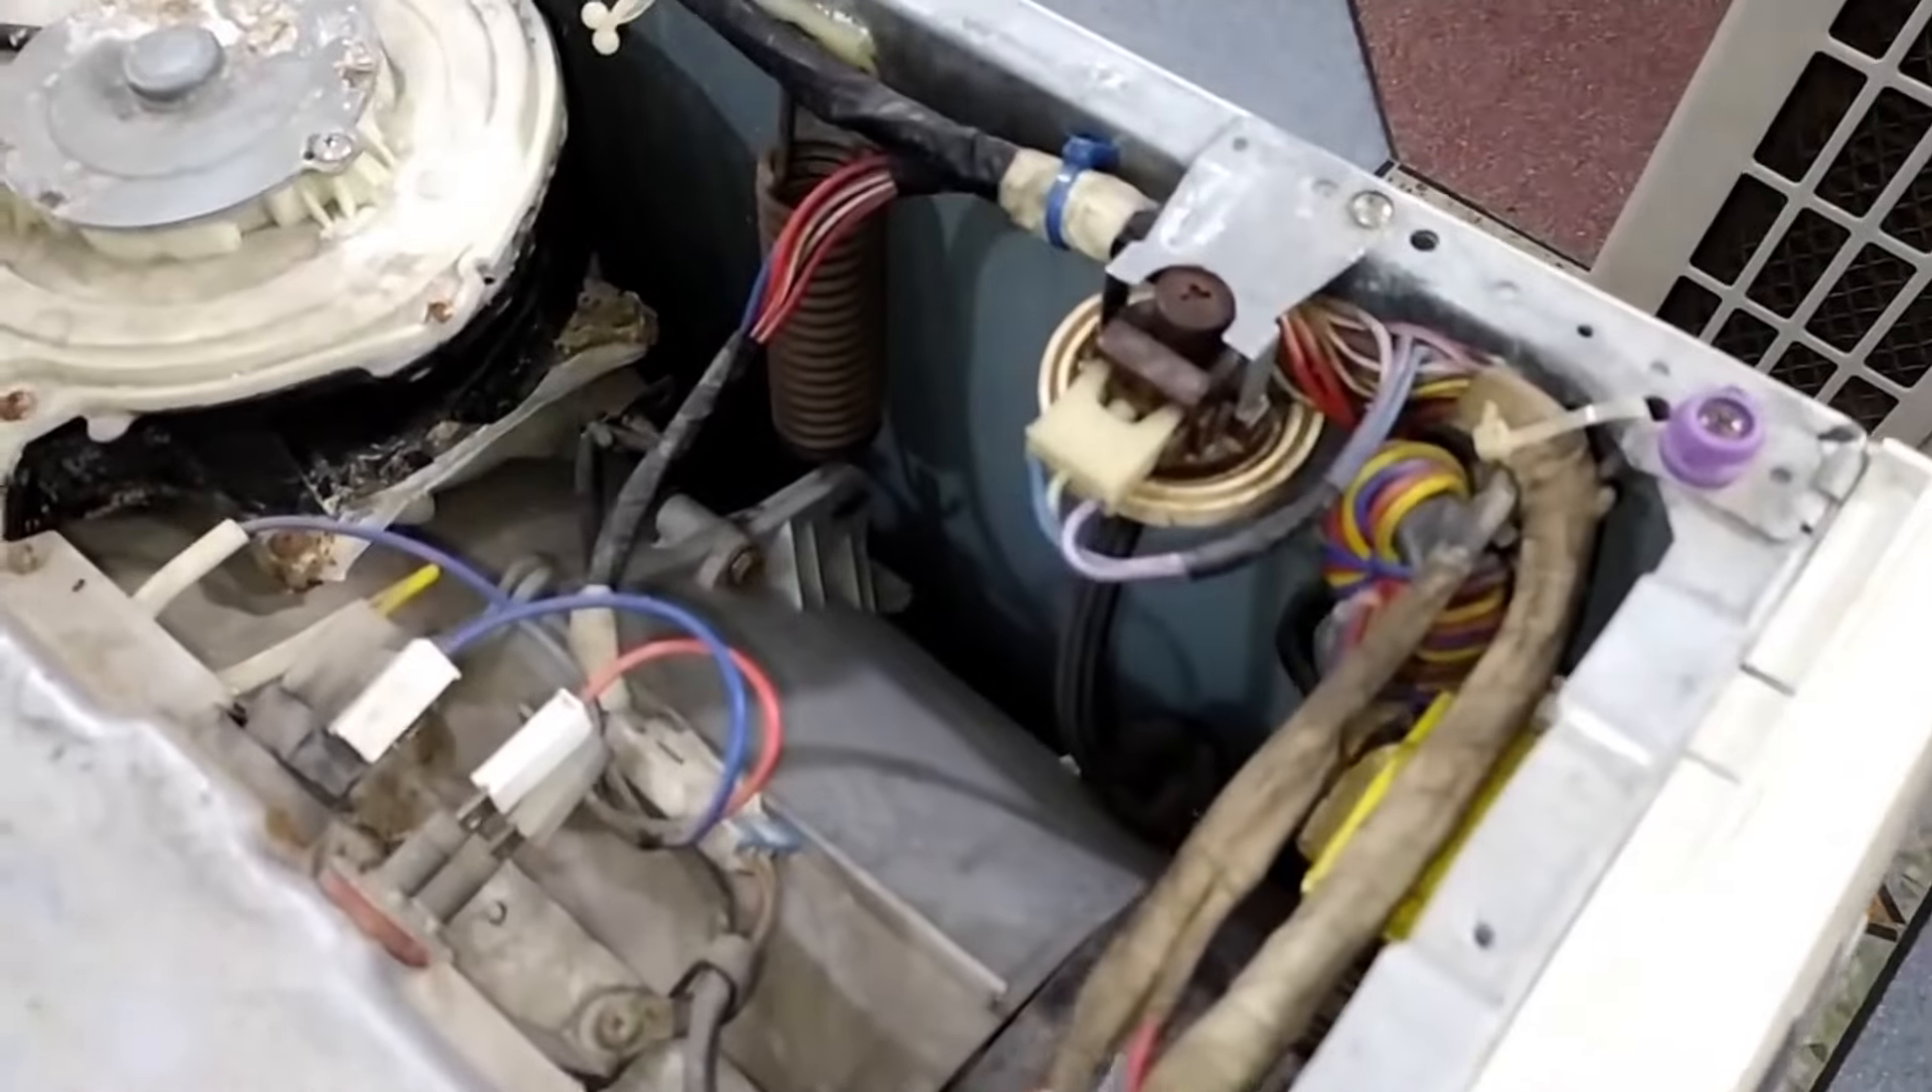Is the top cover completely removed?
Yes.